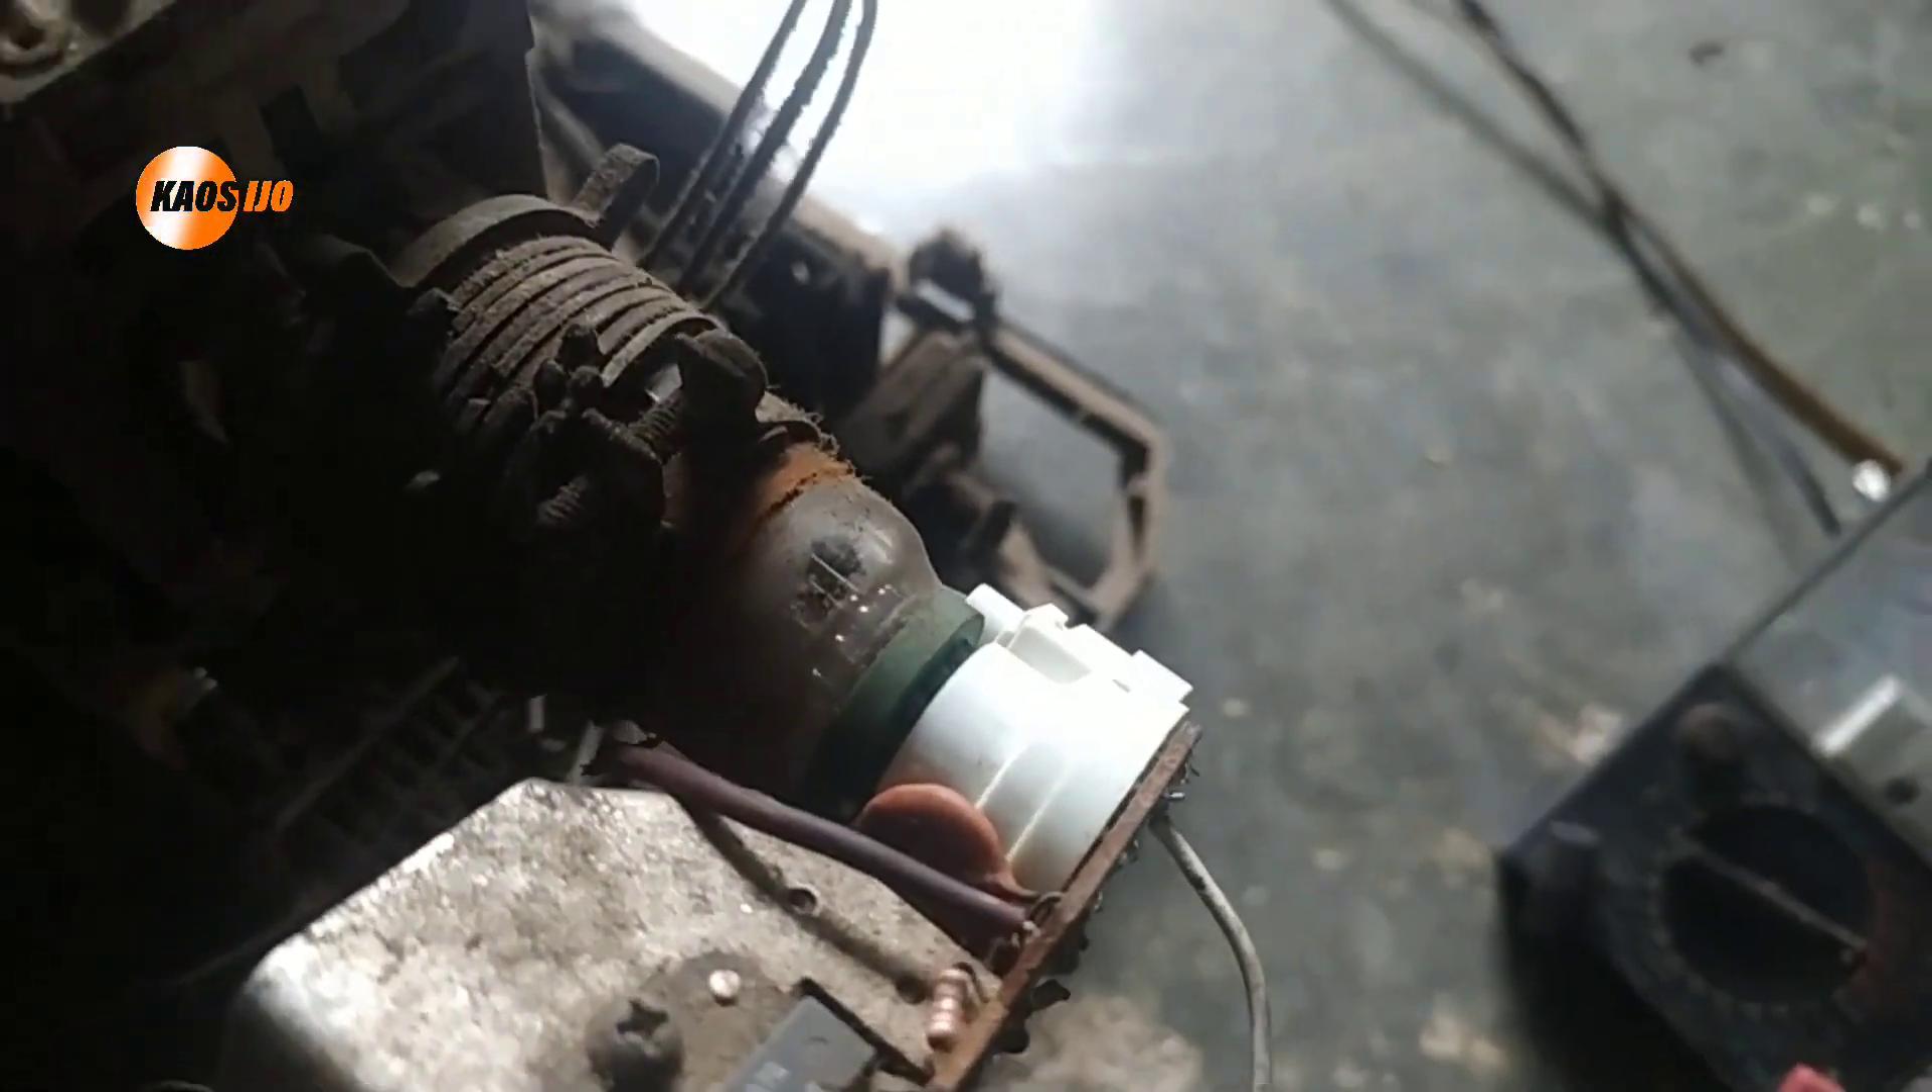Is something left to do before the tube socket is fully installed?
No.